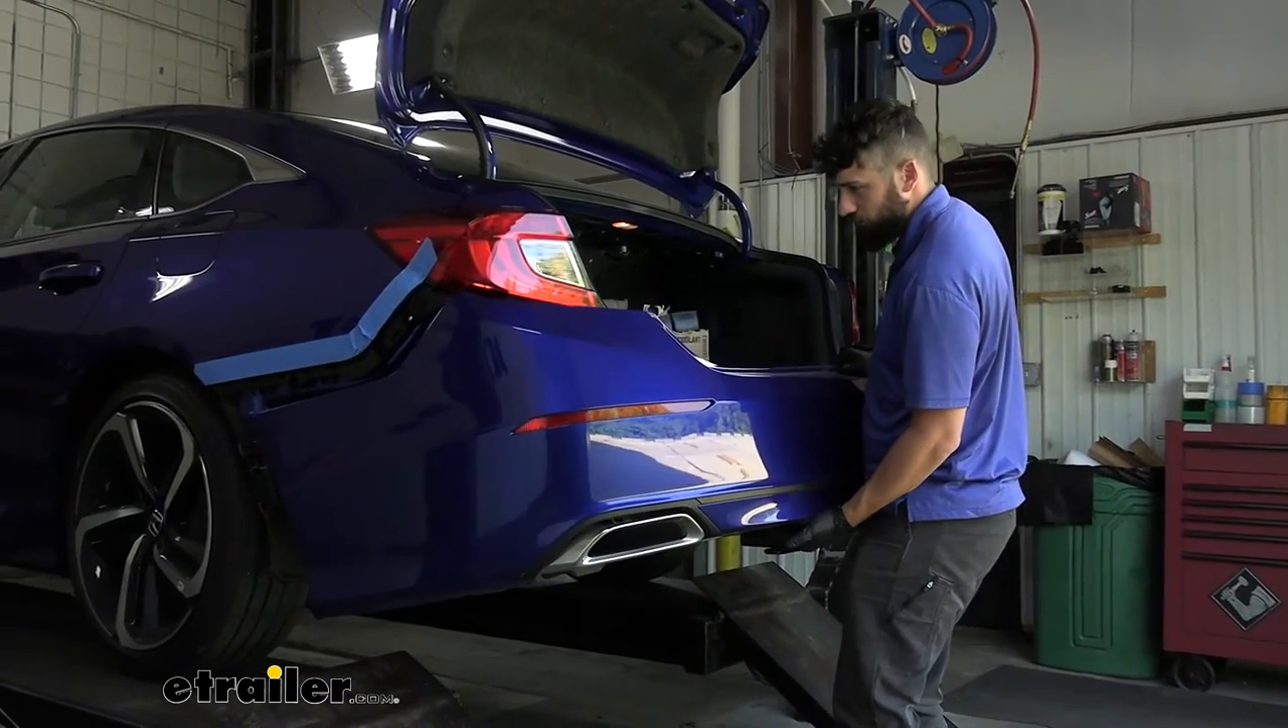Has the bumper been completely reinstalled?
No.